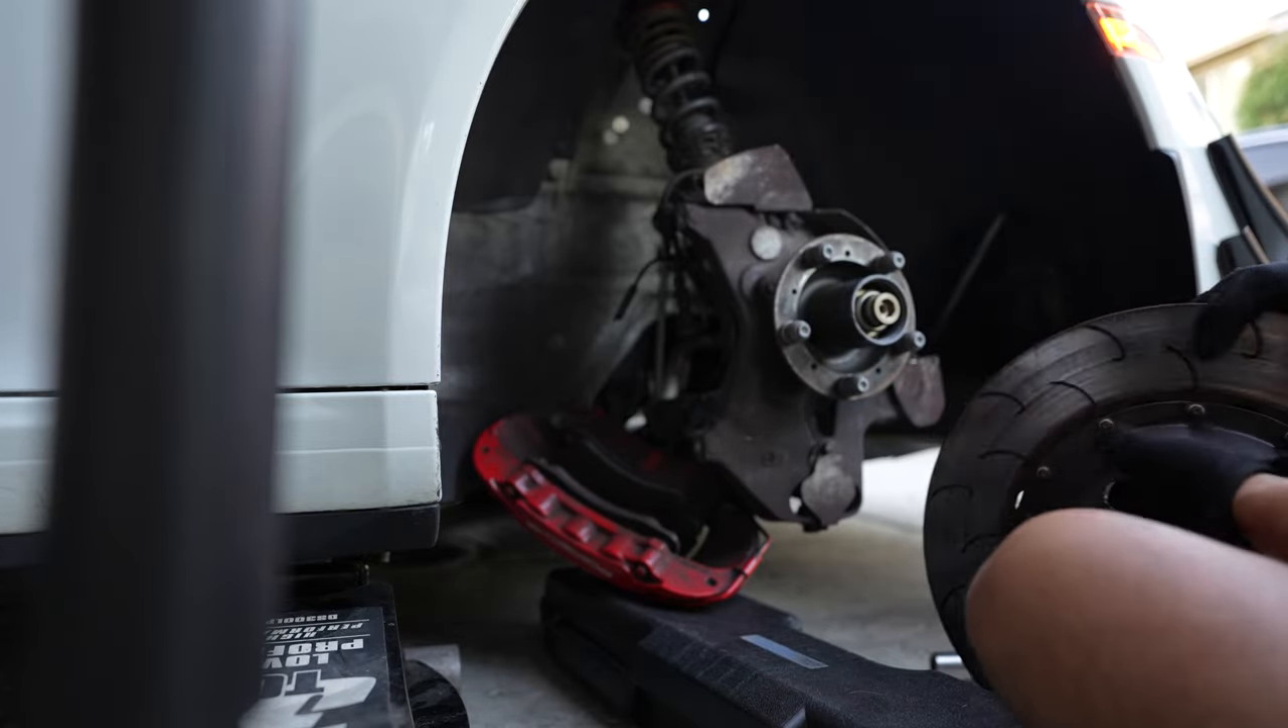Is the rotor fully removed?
Yes.